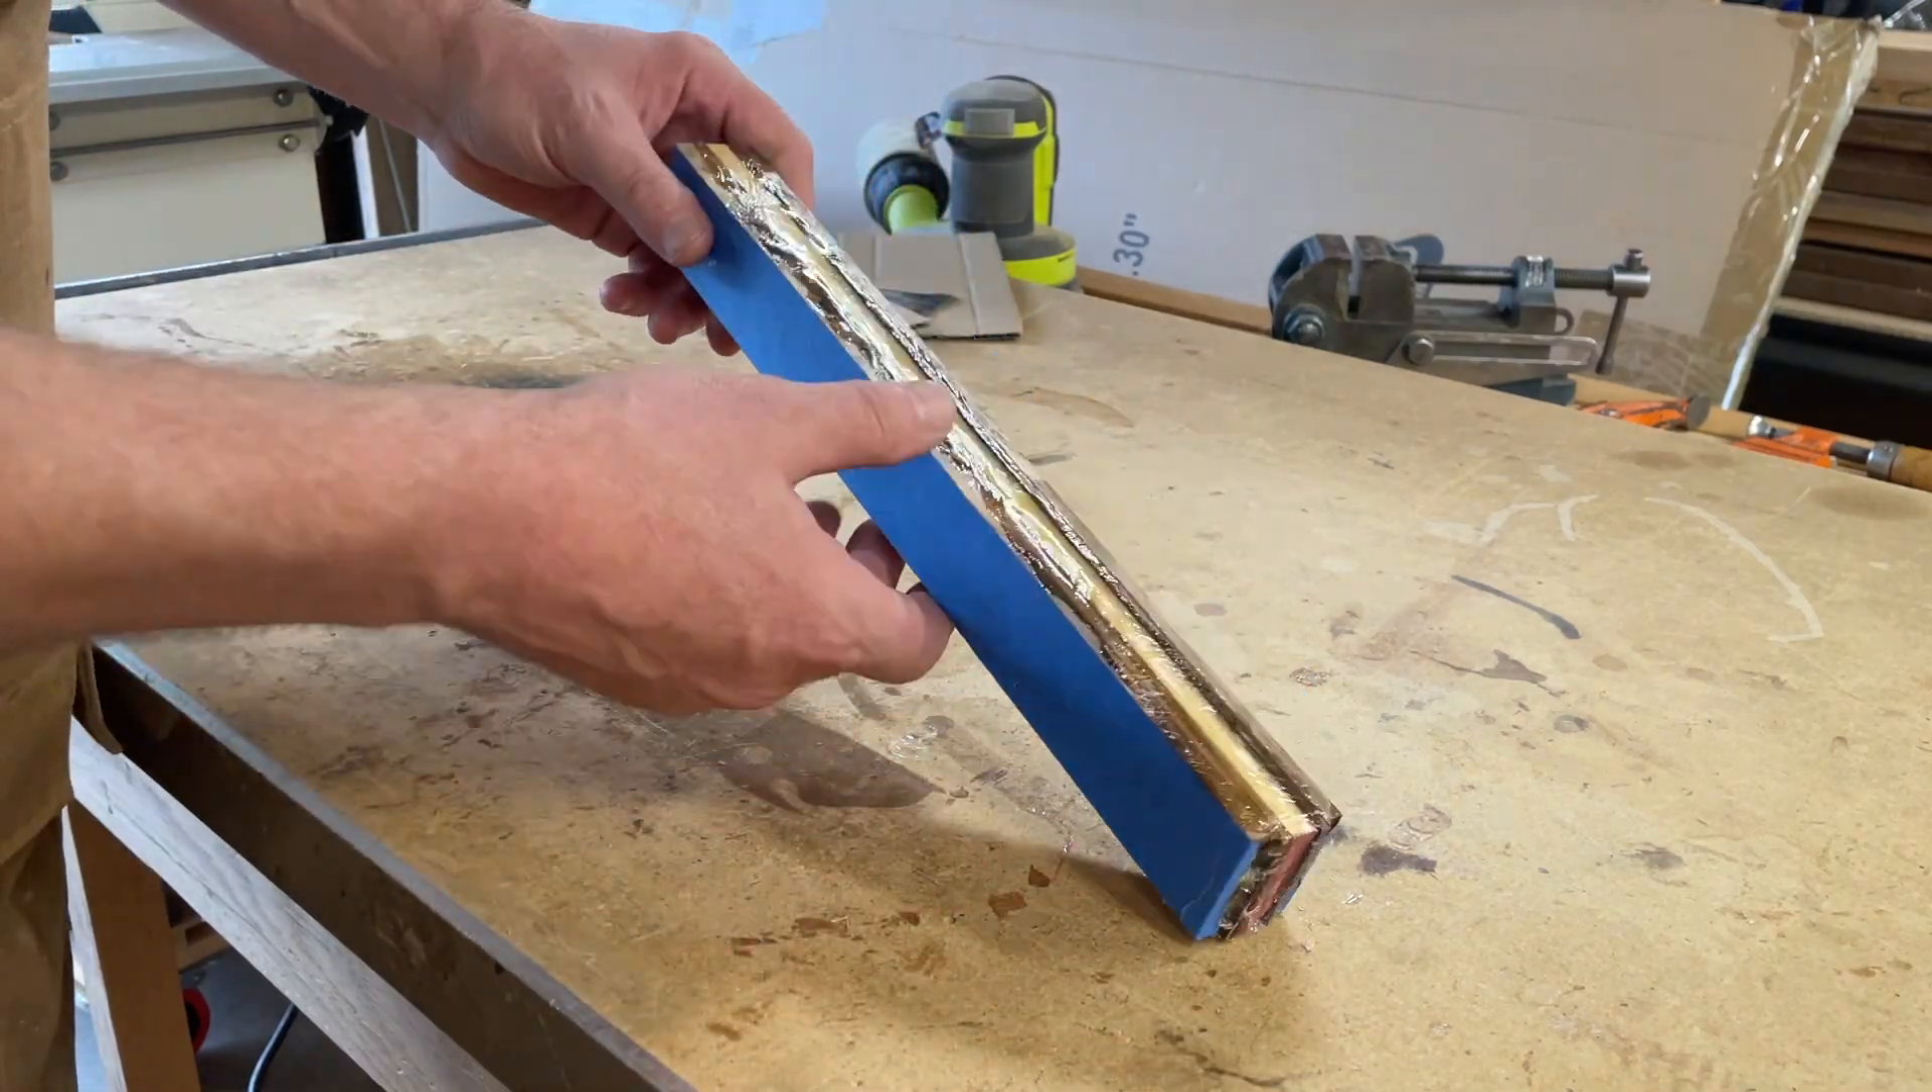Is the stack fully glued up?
Yes.